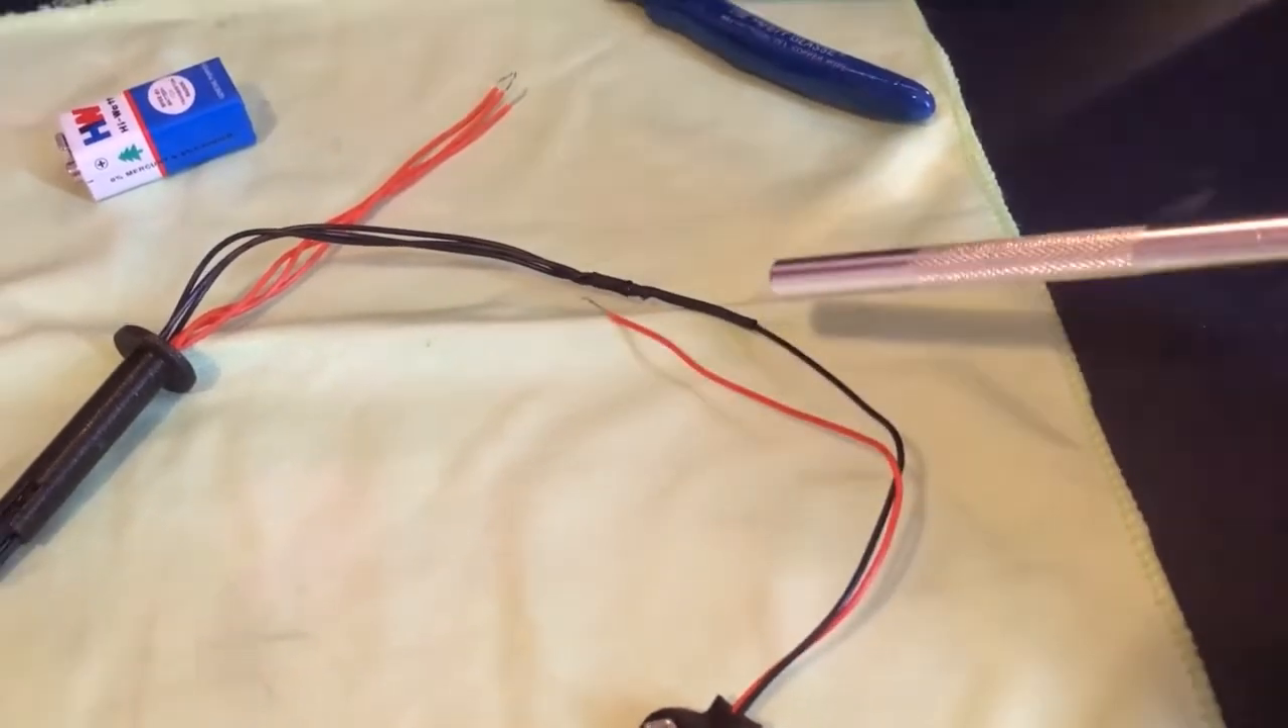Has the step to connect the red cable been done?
No.